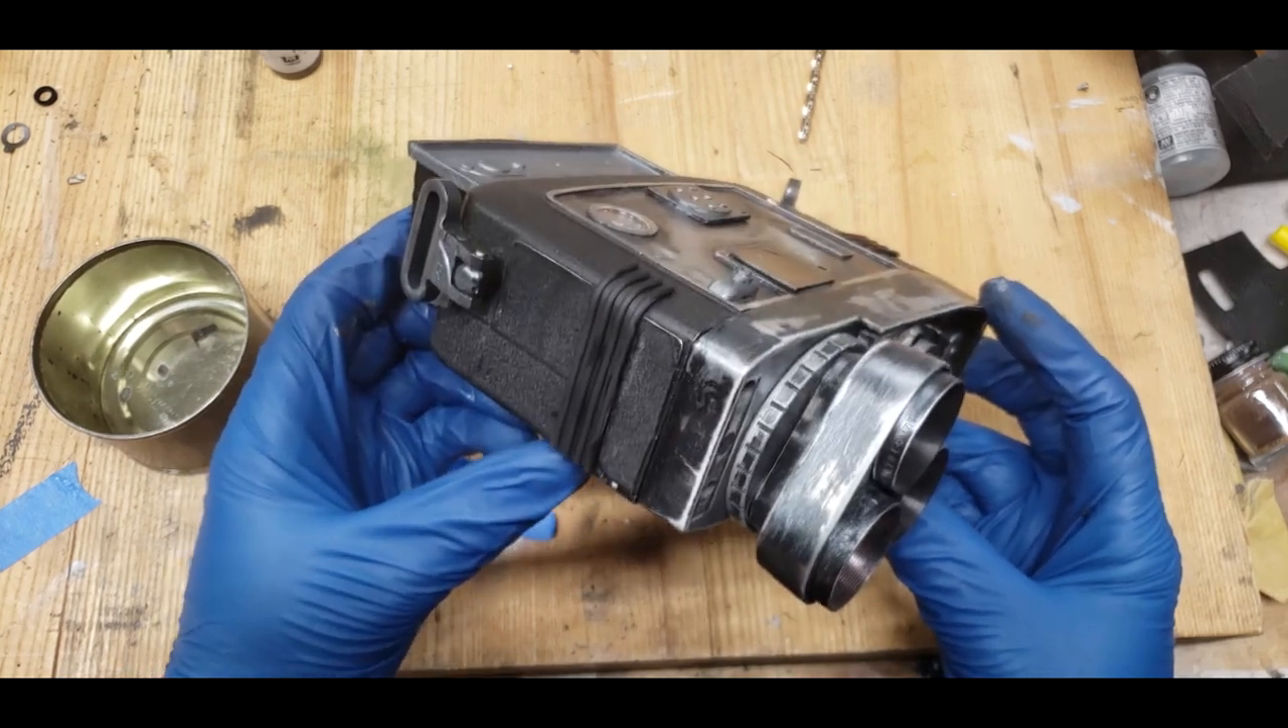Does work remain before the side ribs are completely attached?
No.